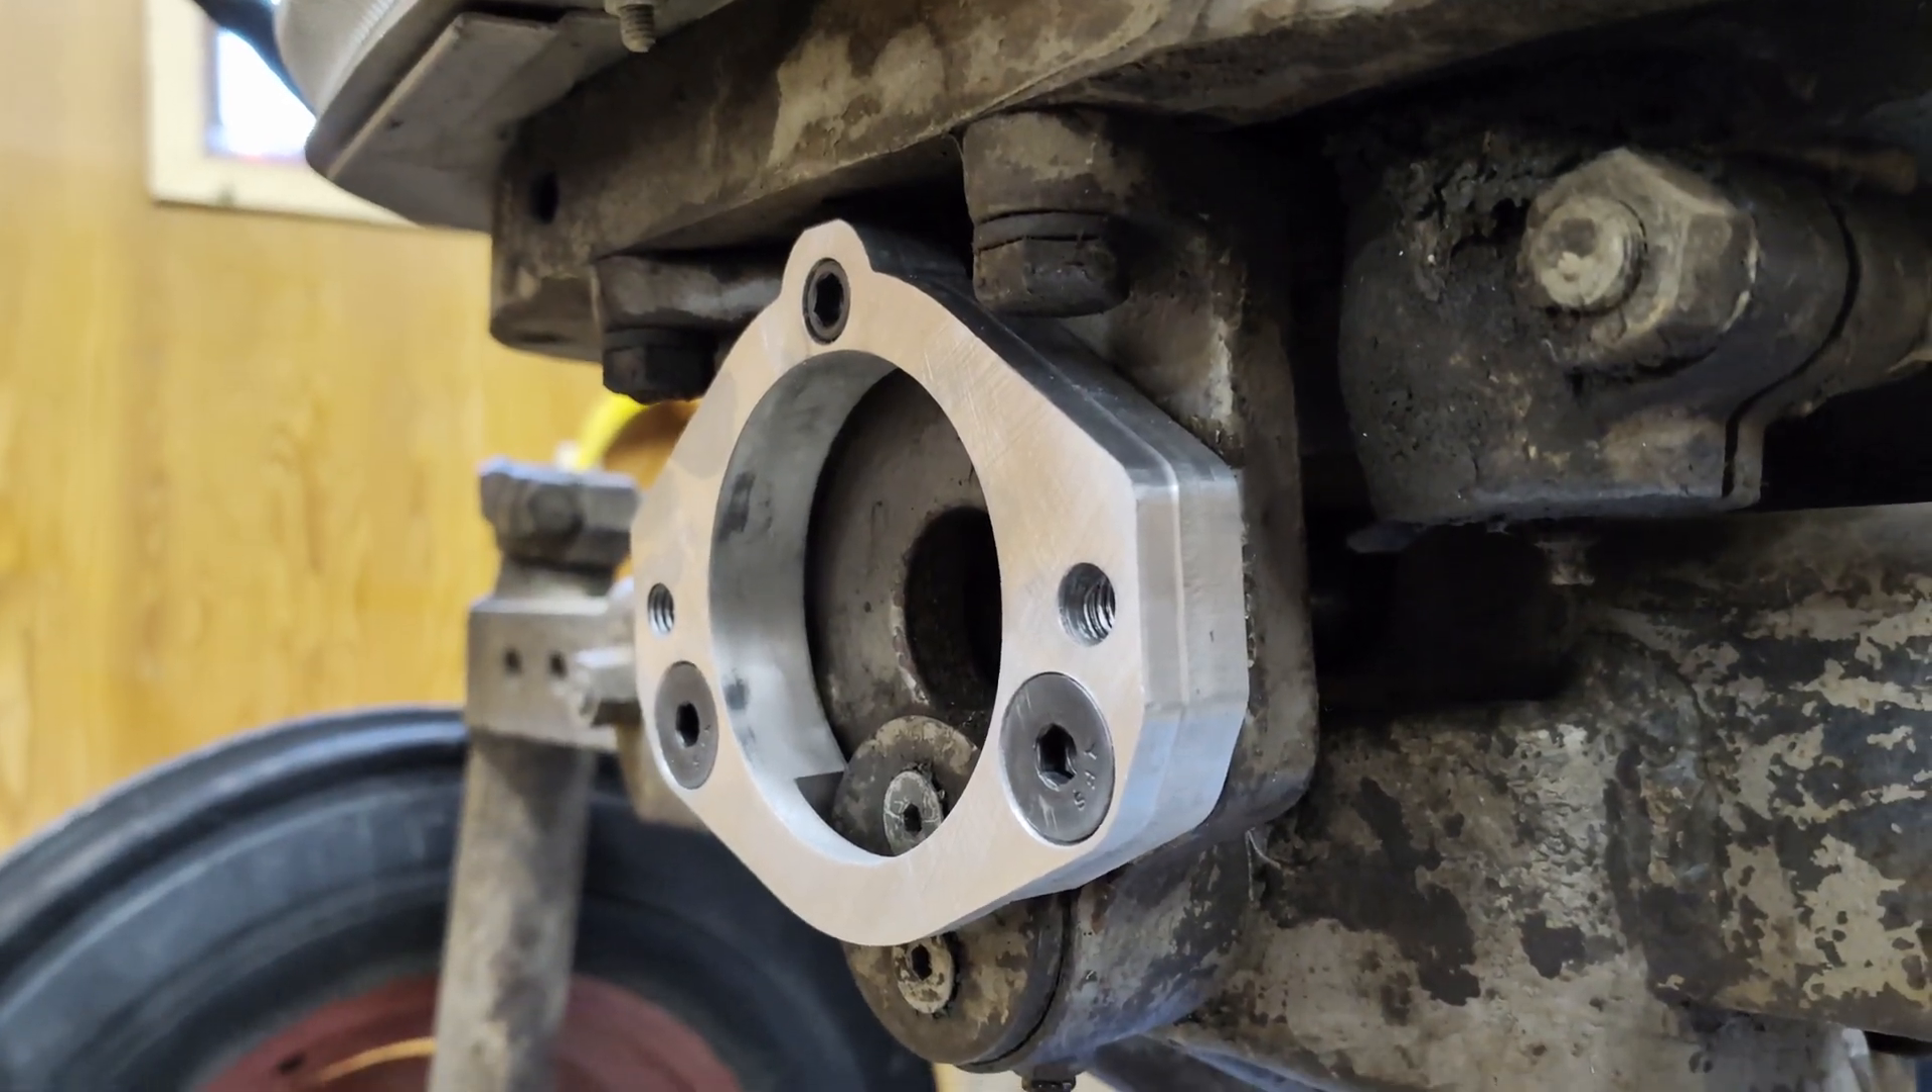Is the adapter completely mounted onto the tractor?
Yes.